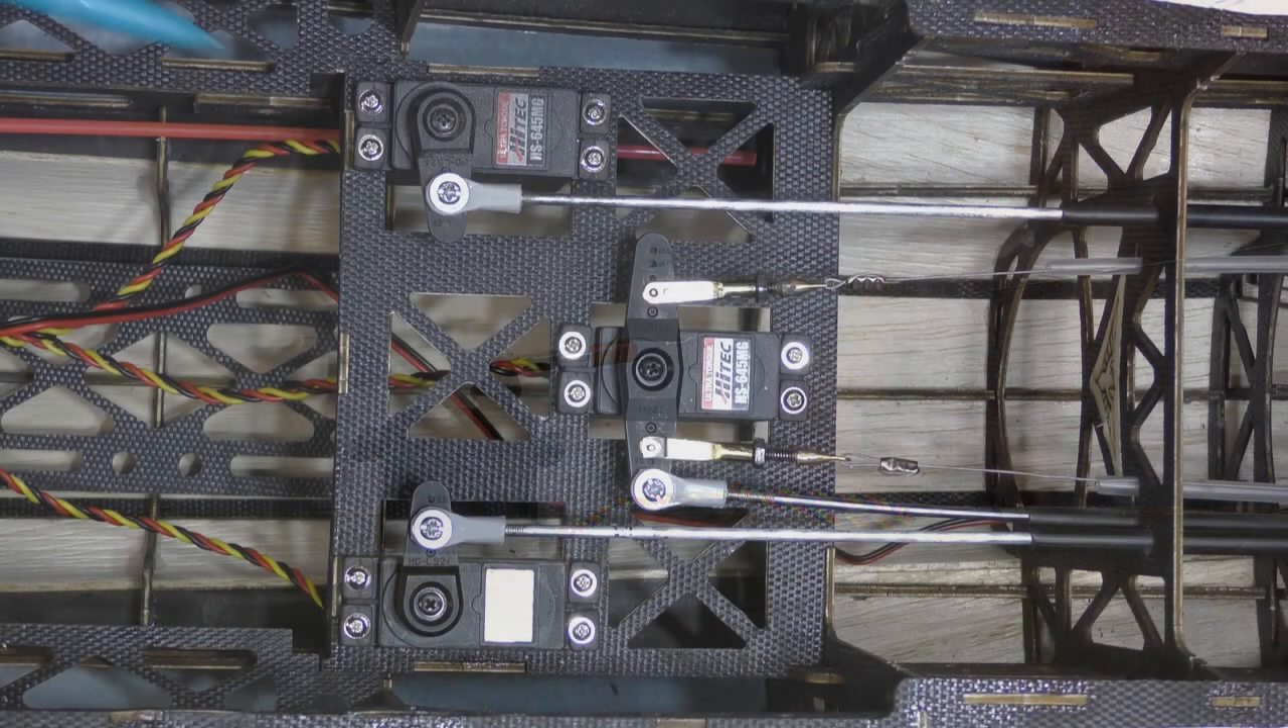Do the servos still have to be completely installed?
No.